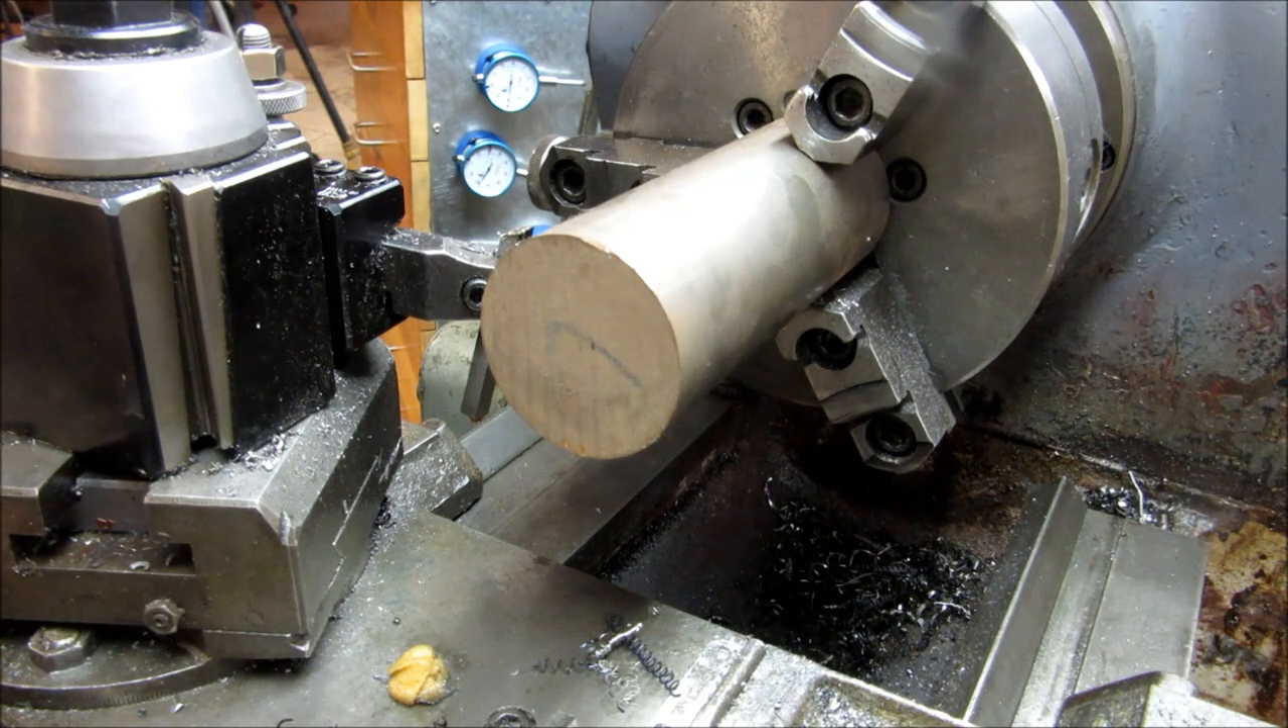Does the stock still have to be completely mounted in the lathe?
No.